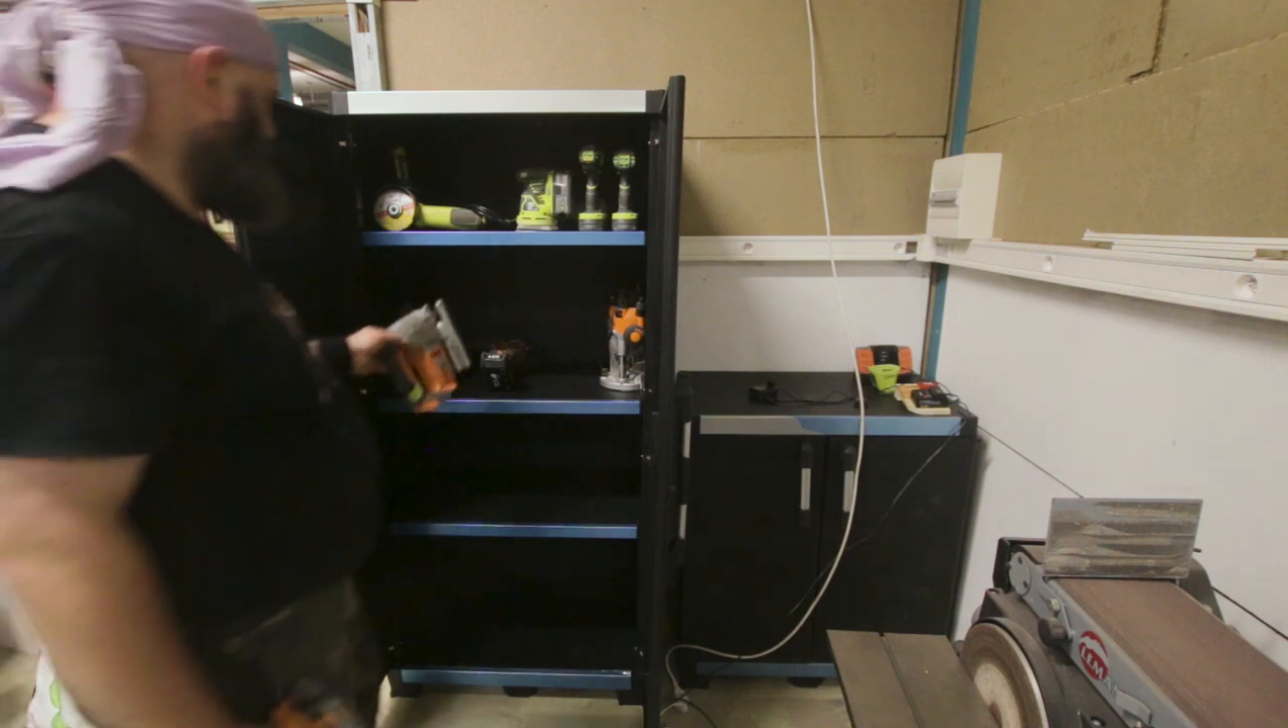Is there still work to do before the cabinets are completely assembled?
No.